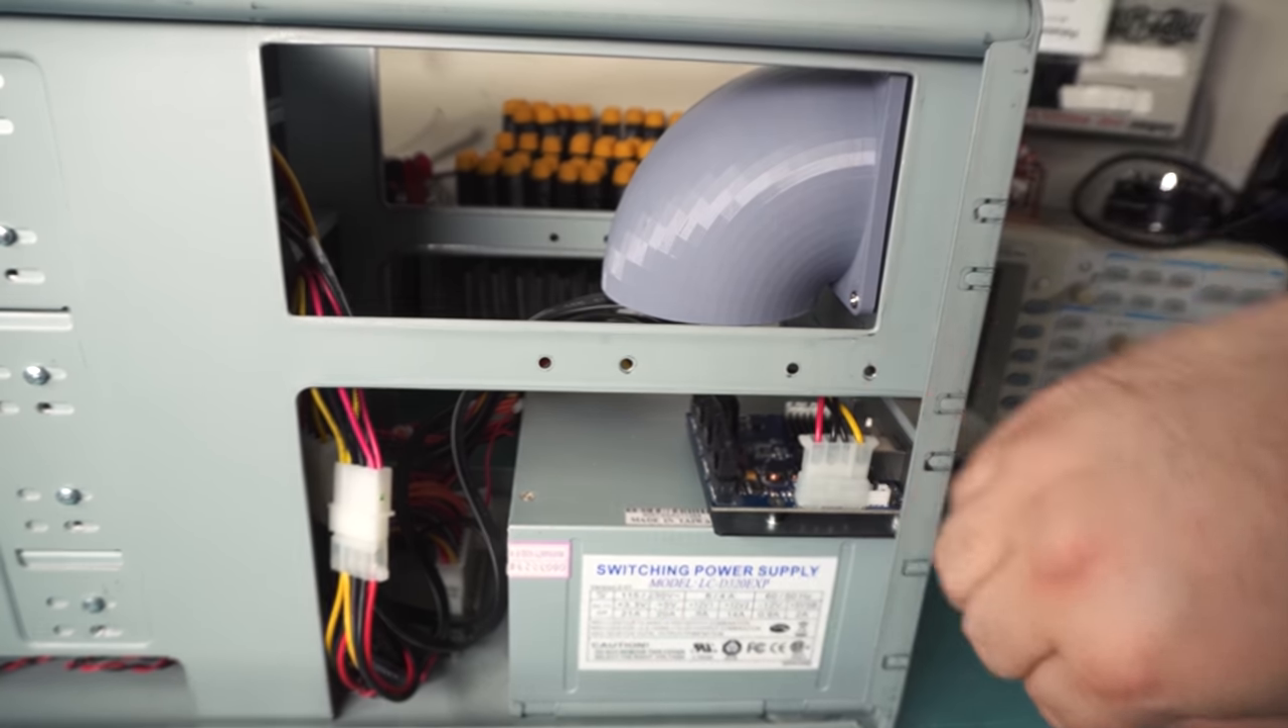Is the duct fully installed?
Yes.